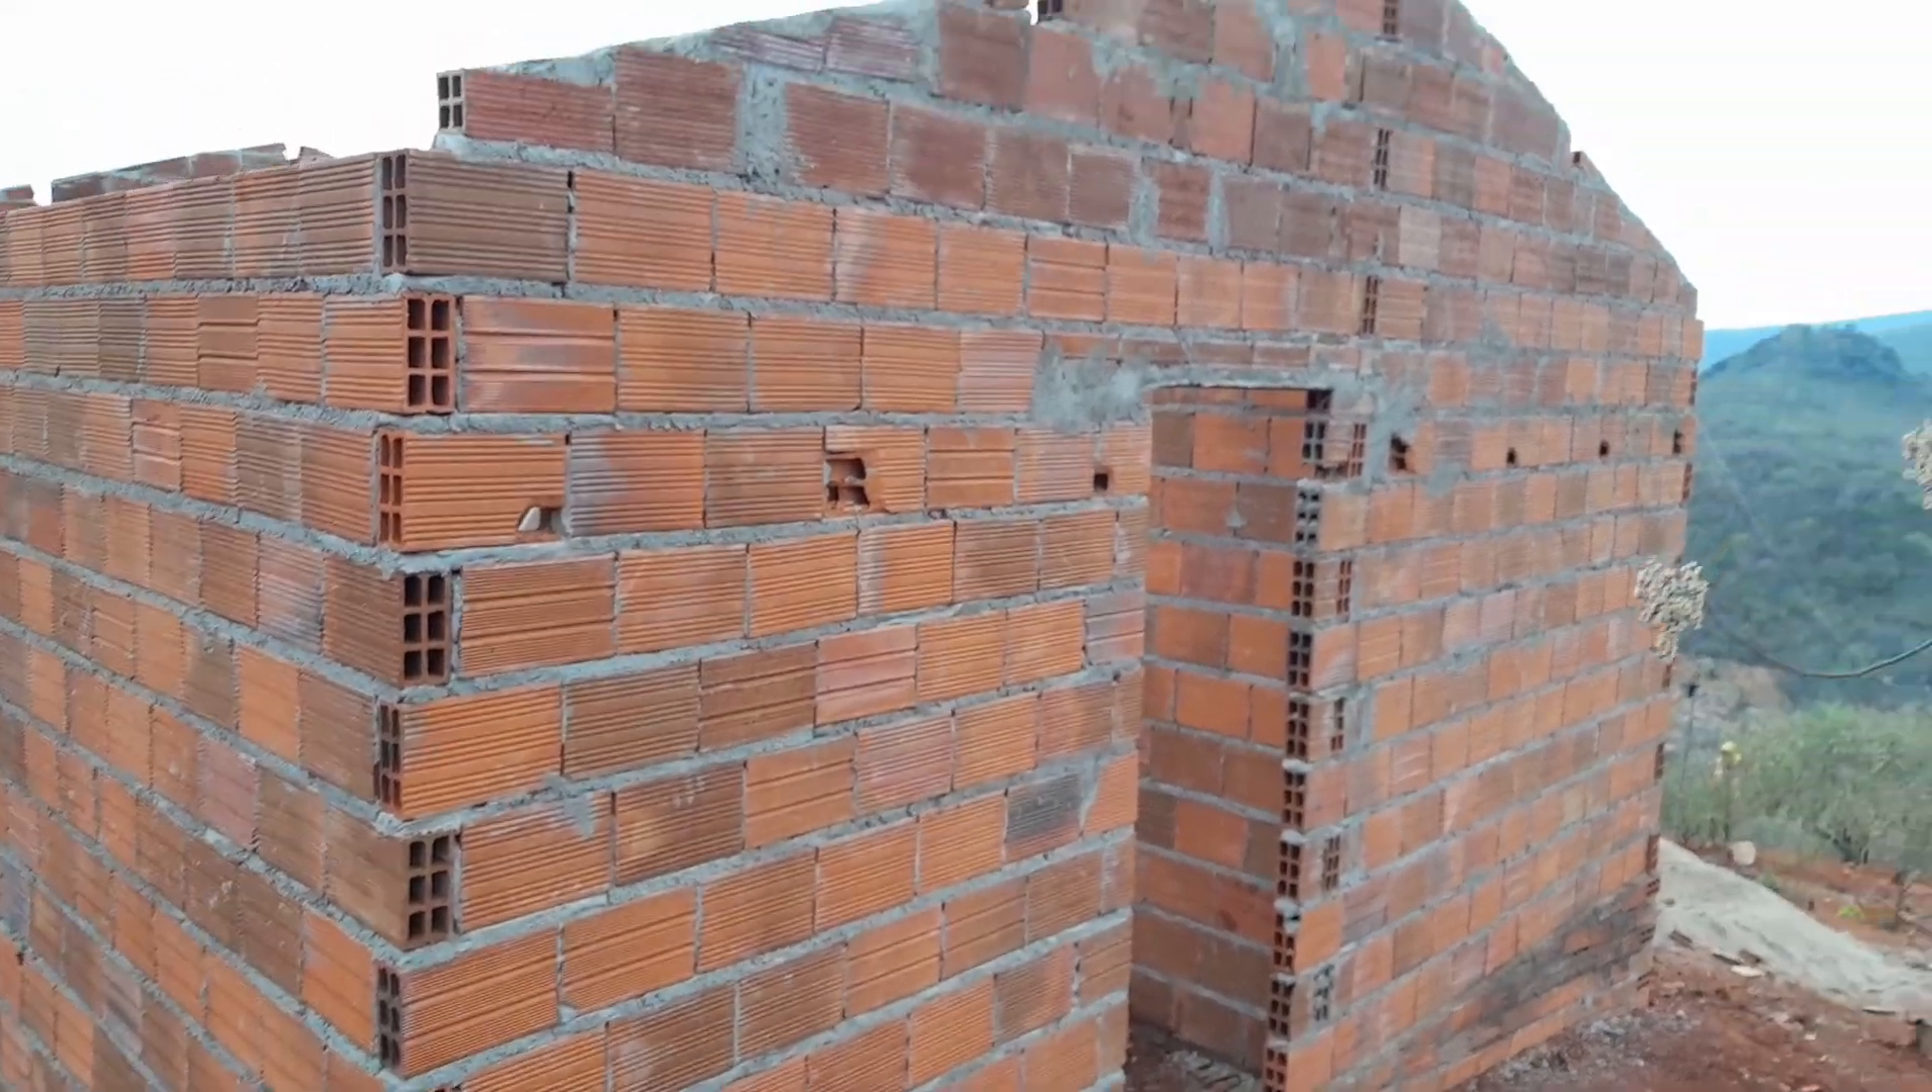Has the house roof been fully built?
No.